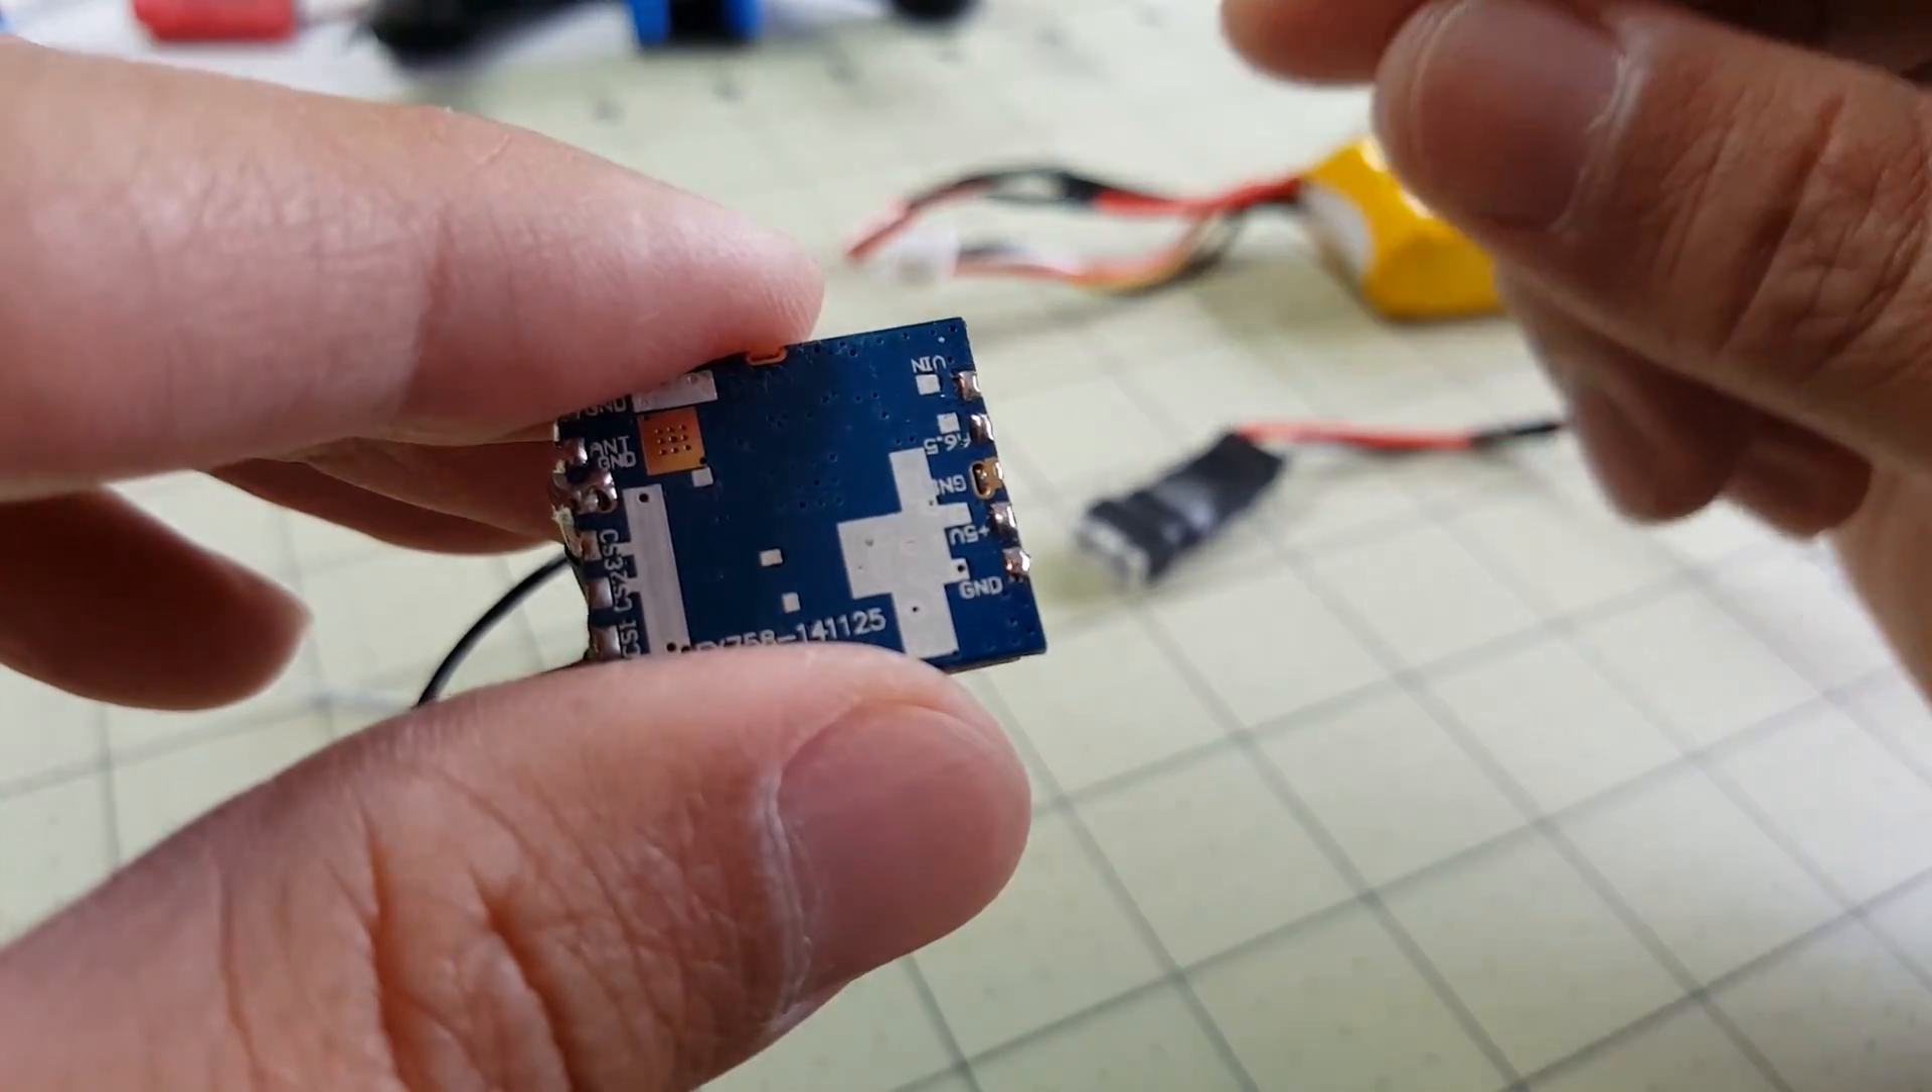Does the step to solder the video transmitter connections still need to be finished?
Yes.